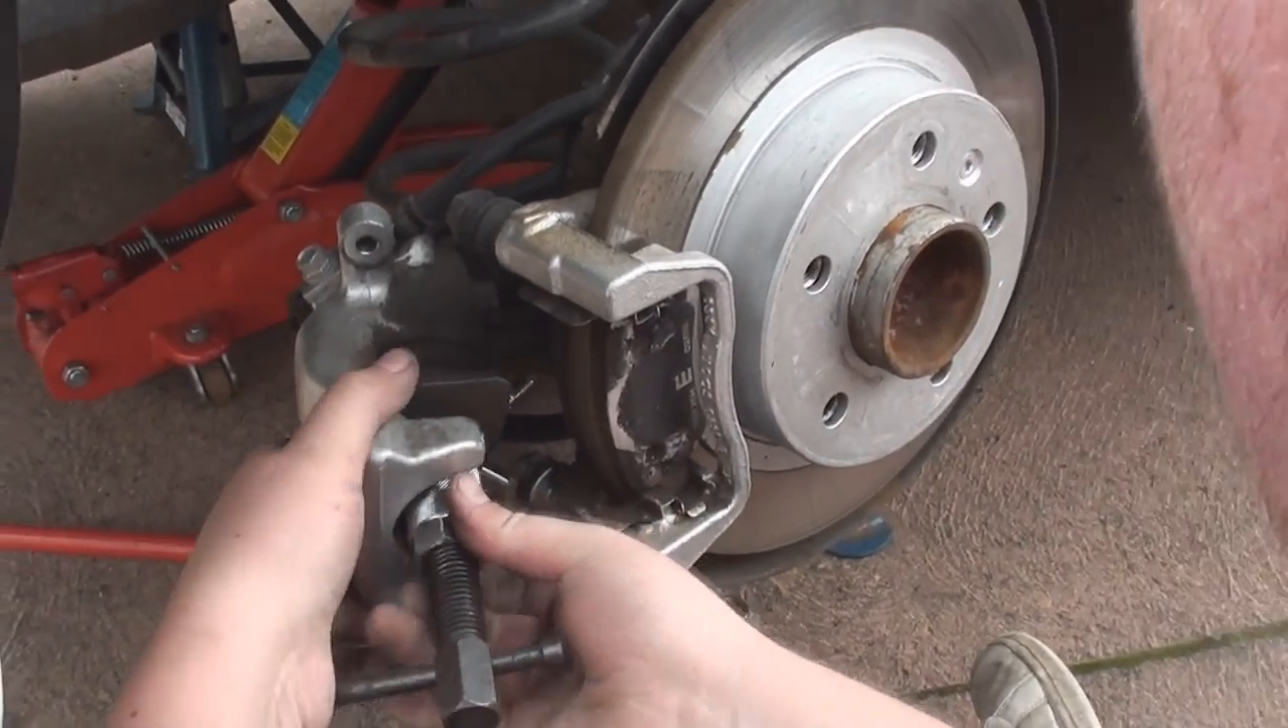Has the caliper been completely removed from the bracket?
Yes.